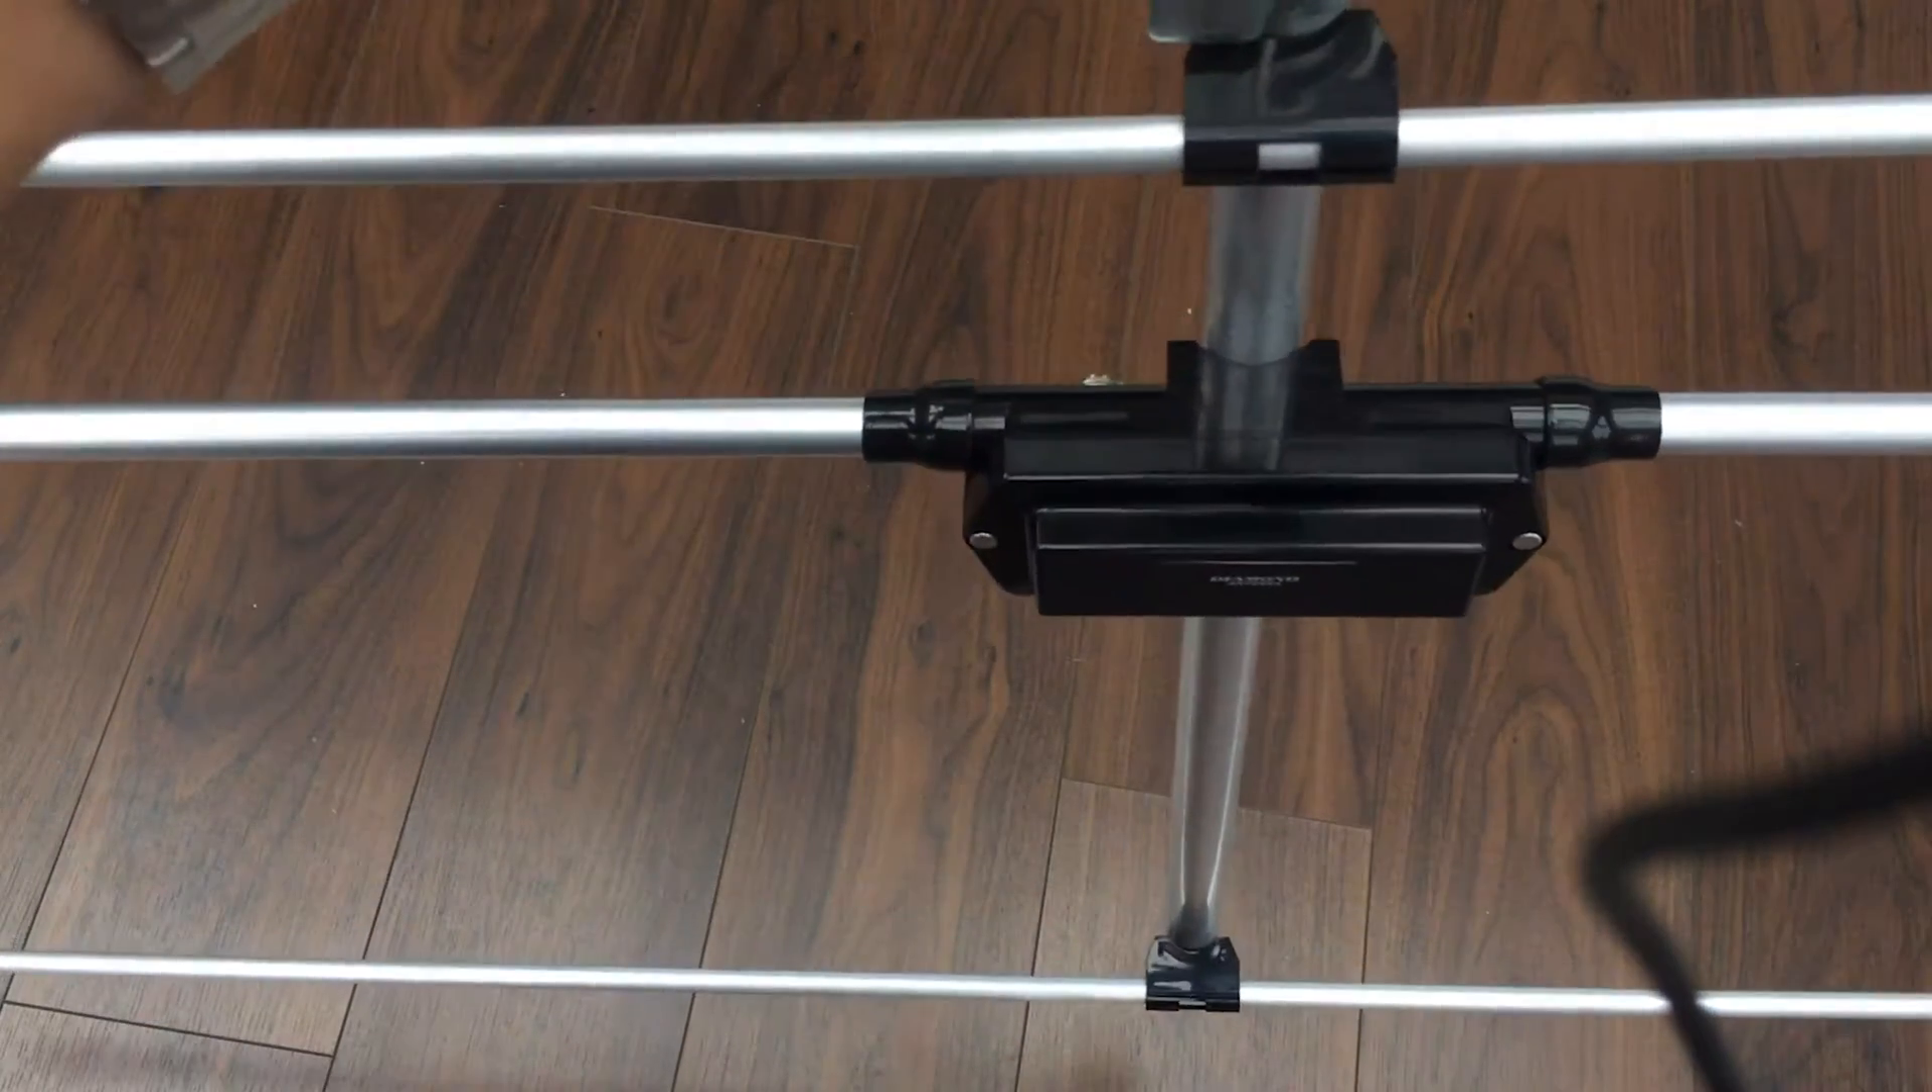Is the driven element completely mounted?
Yes.